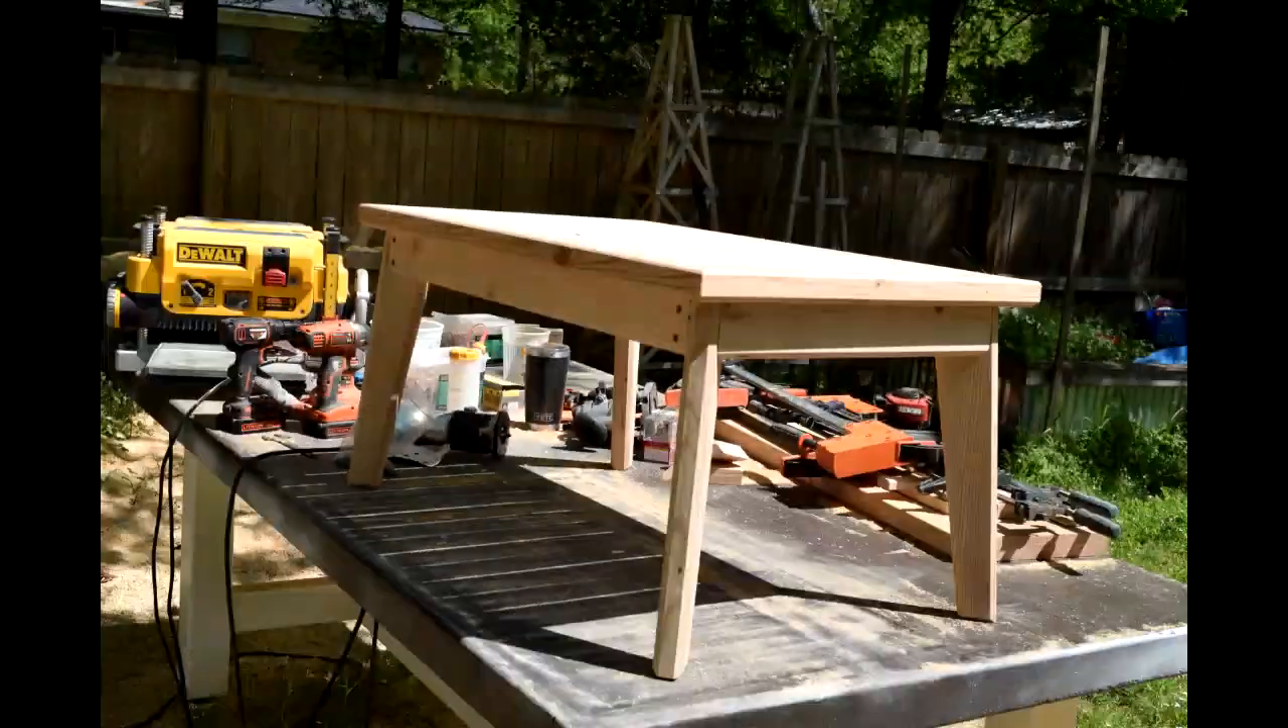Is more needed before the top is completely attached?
No.